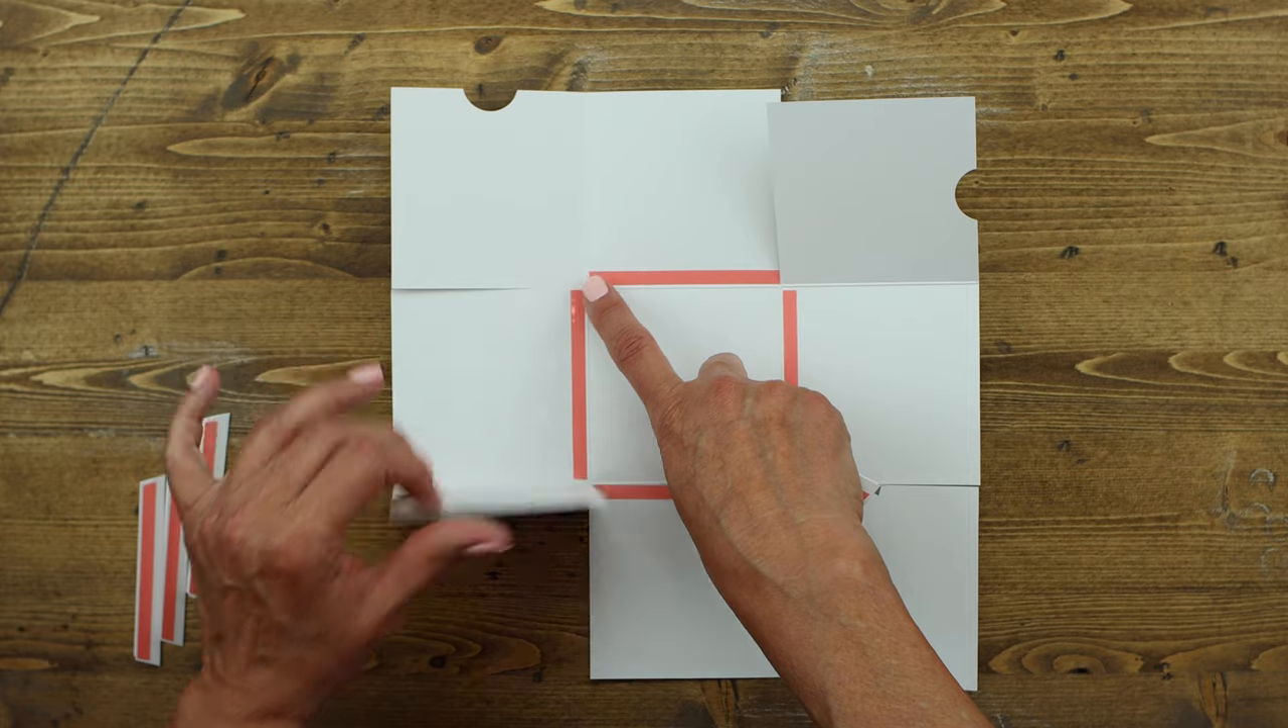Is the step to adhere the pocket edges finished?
No.